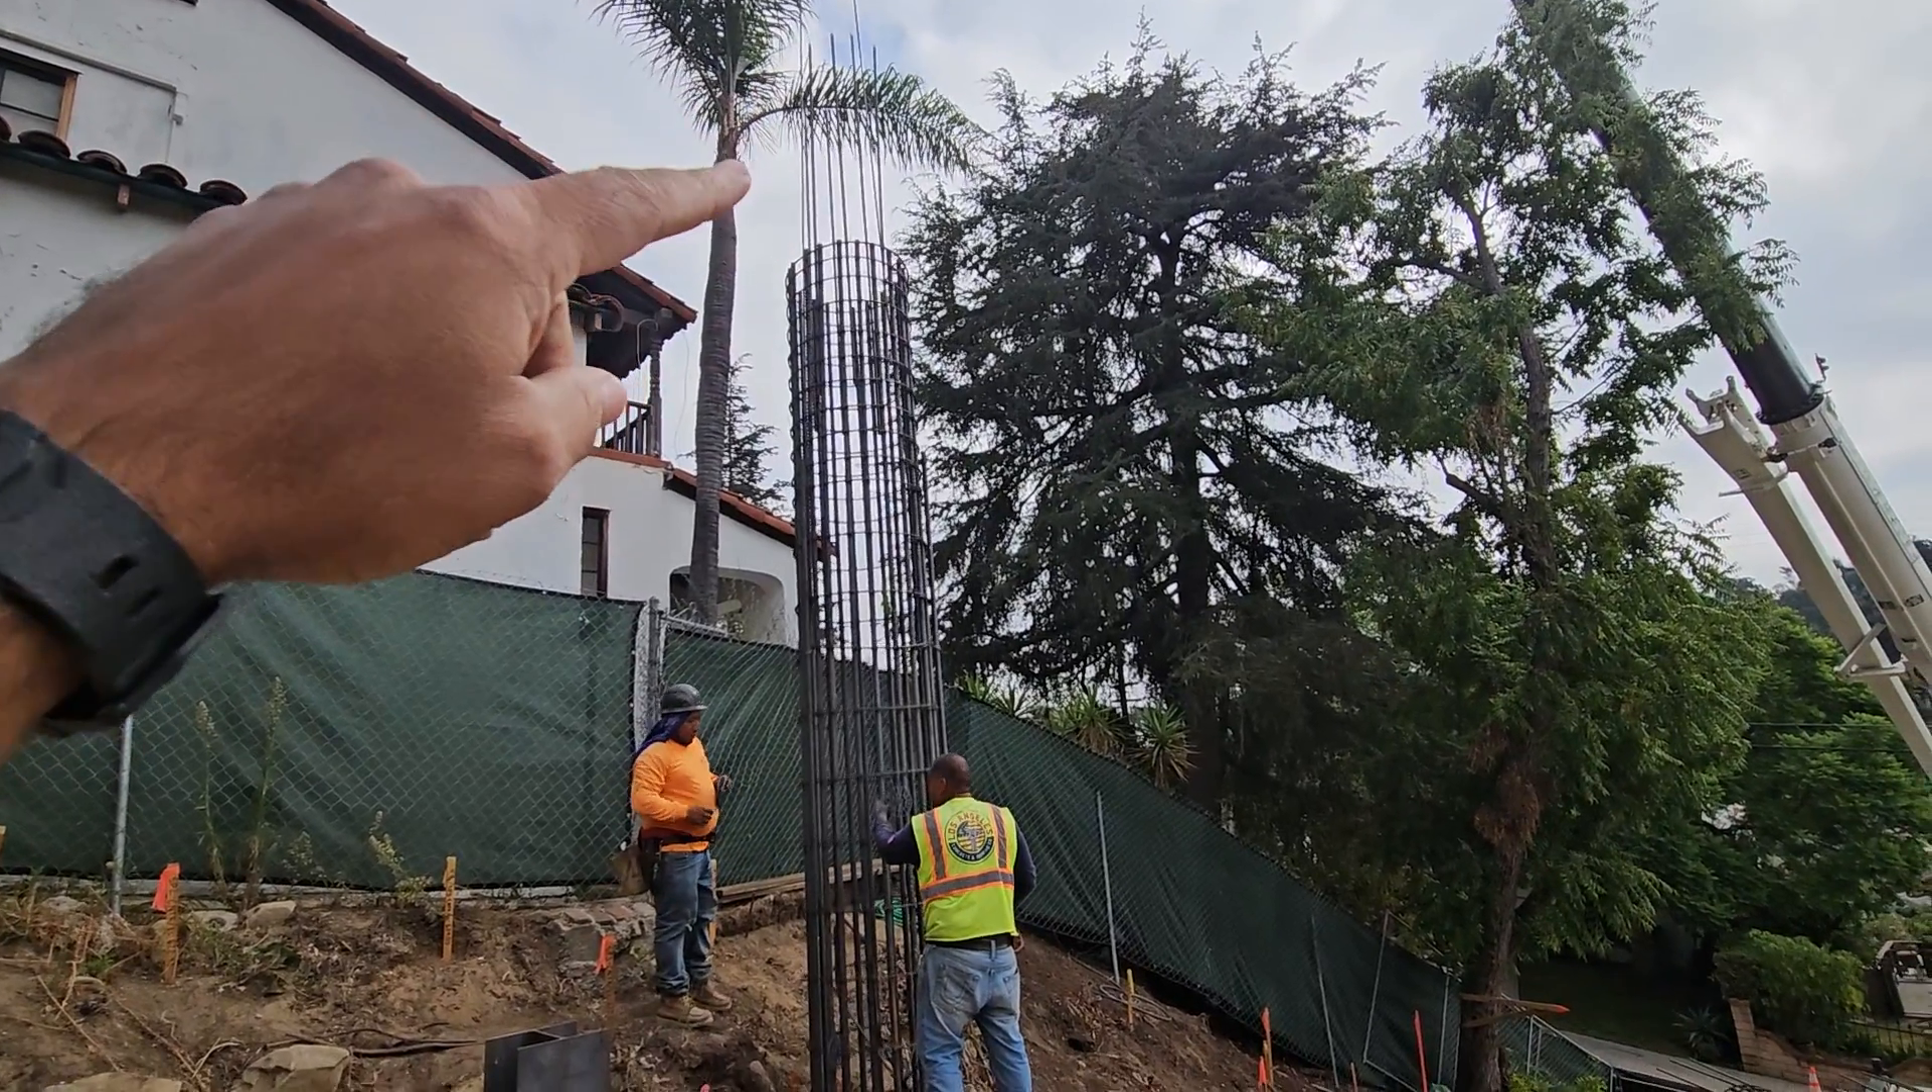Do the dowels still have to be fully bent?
Yes.